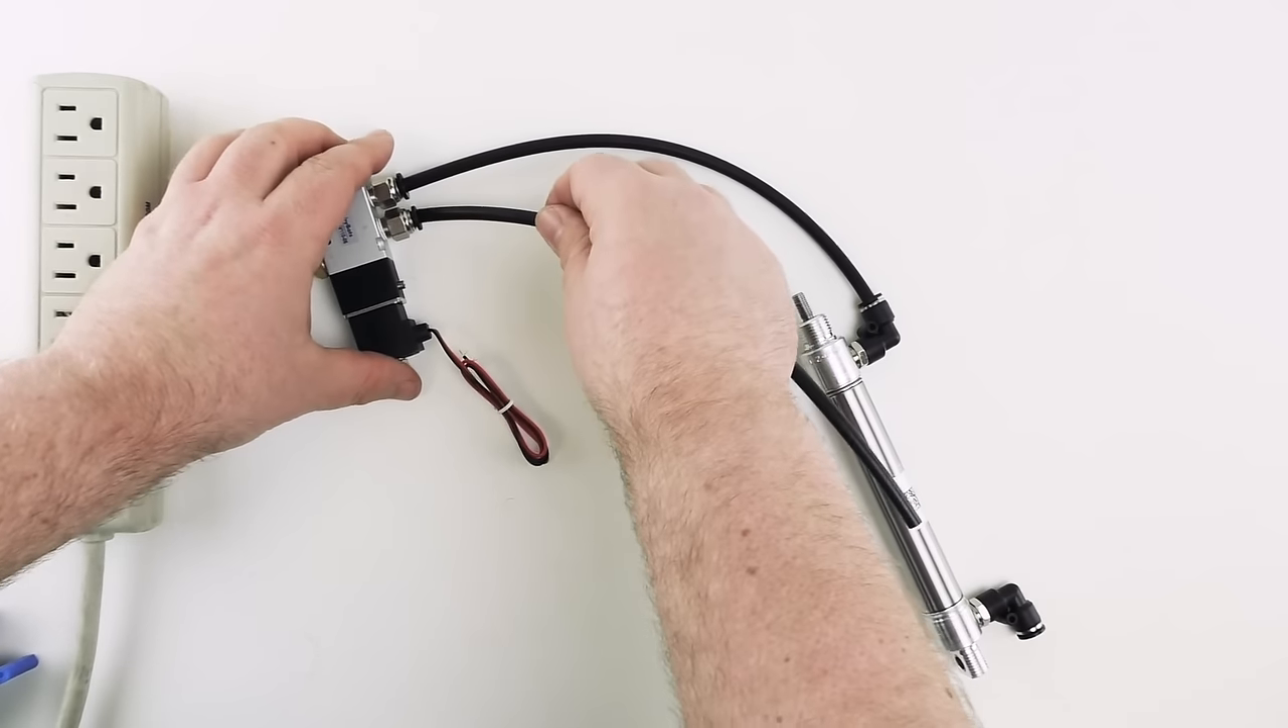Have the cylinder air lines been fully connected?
No.